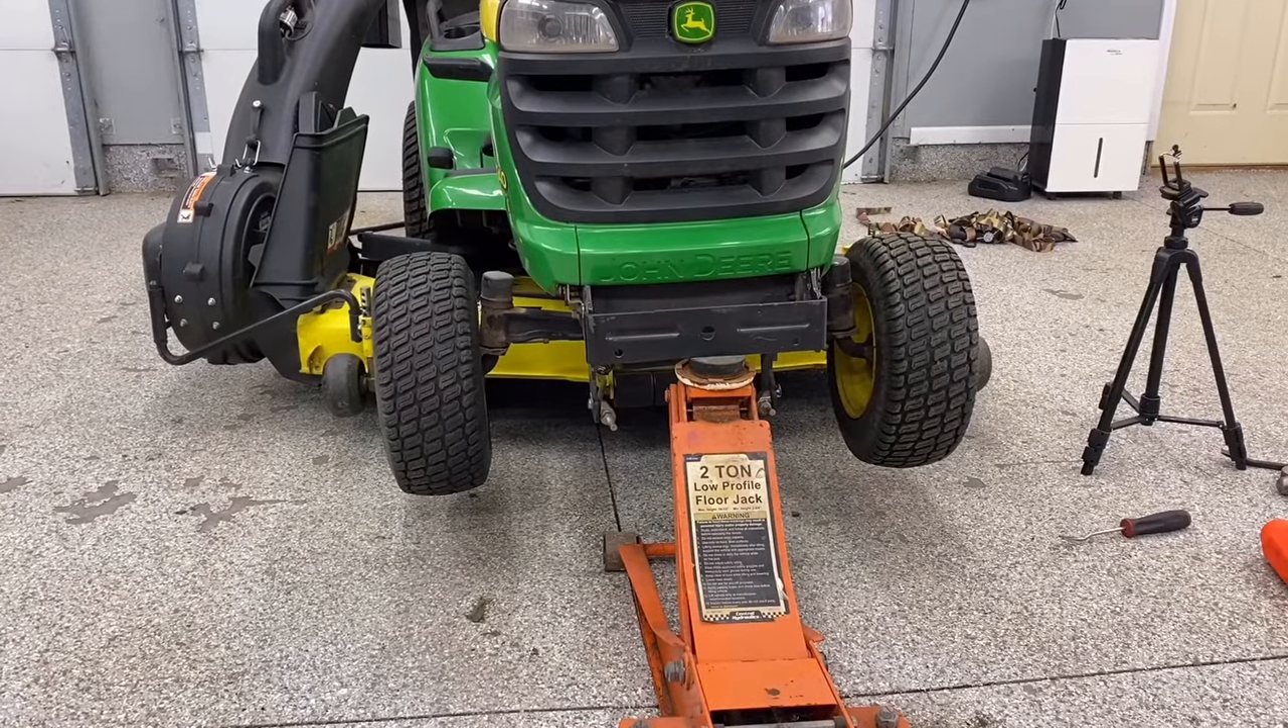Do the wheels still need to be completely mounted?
No.